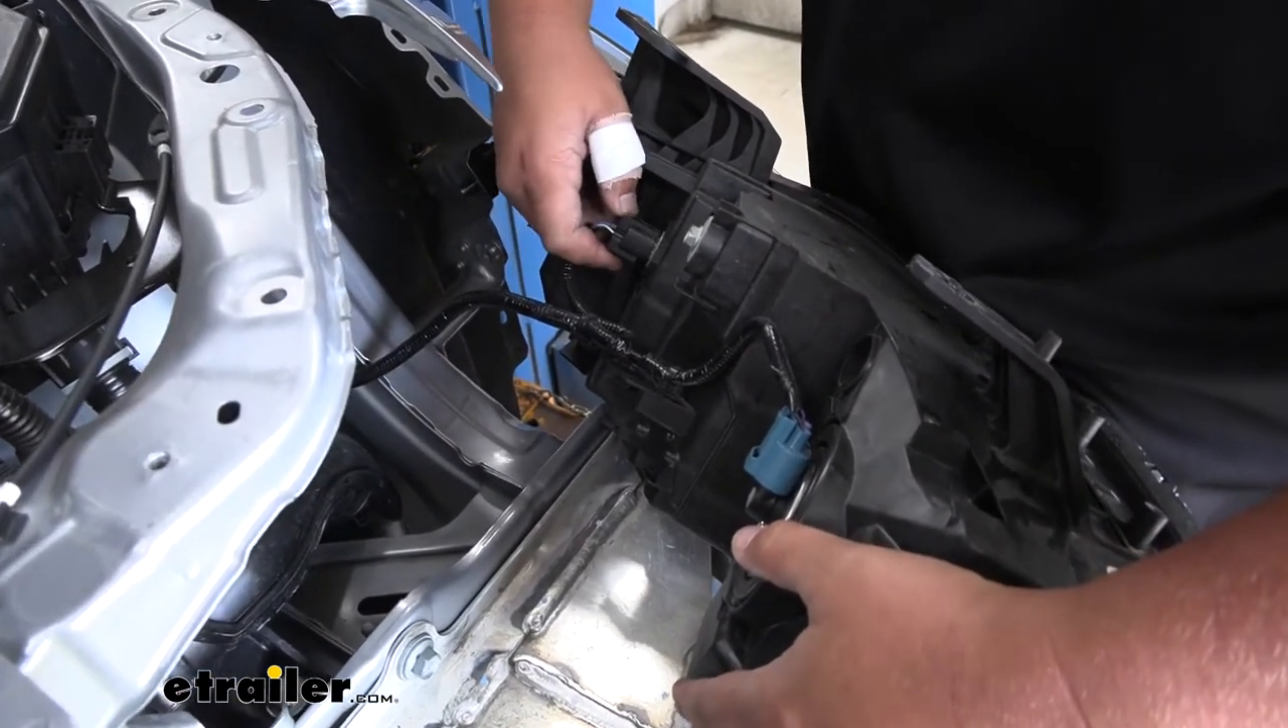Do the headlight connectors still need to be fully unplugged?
Yes.